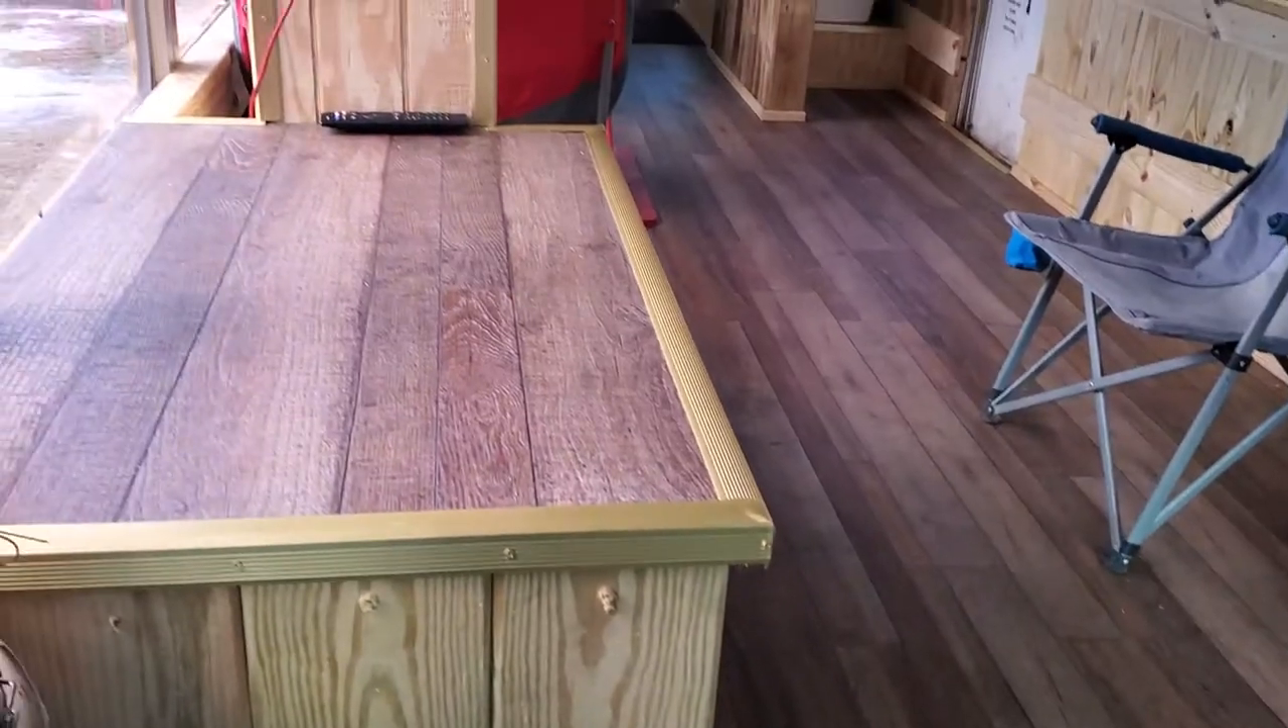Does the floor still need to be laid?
No.